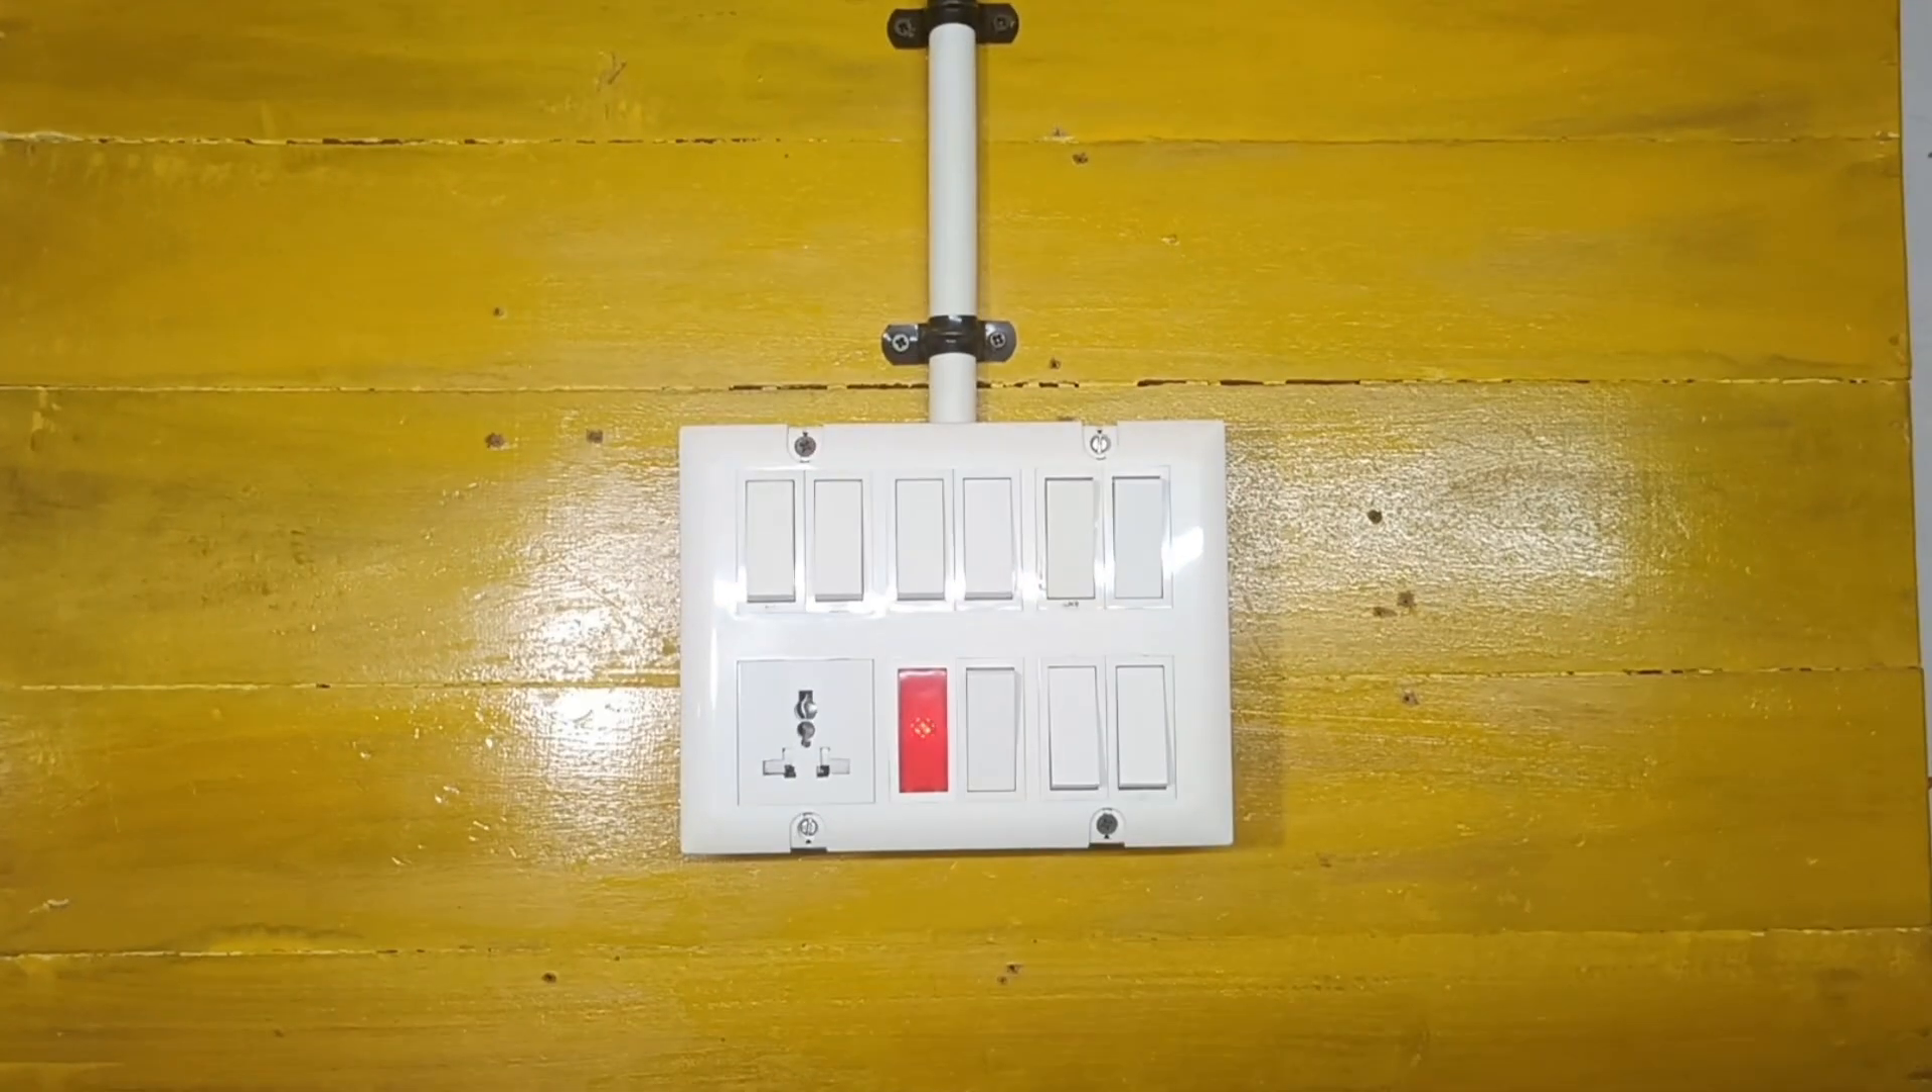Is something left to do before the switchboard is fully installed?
No.